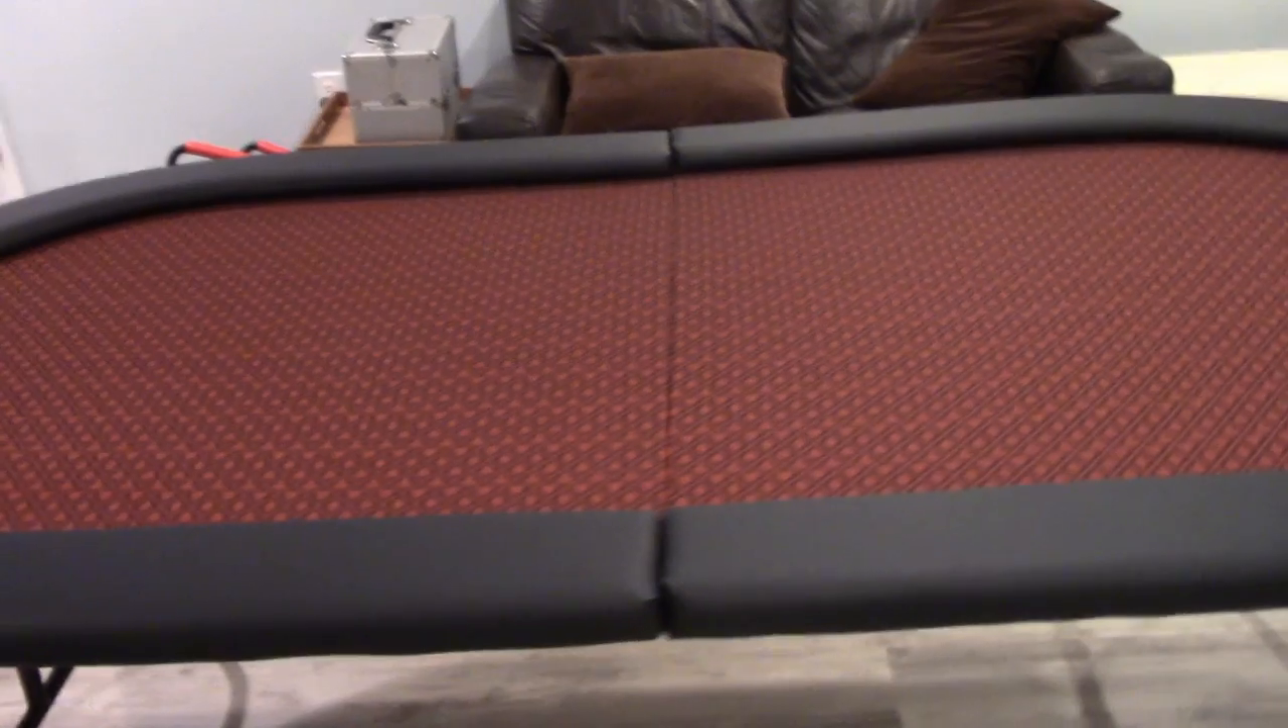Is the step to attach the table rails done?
Yes.